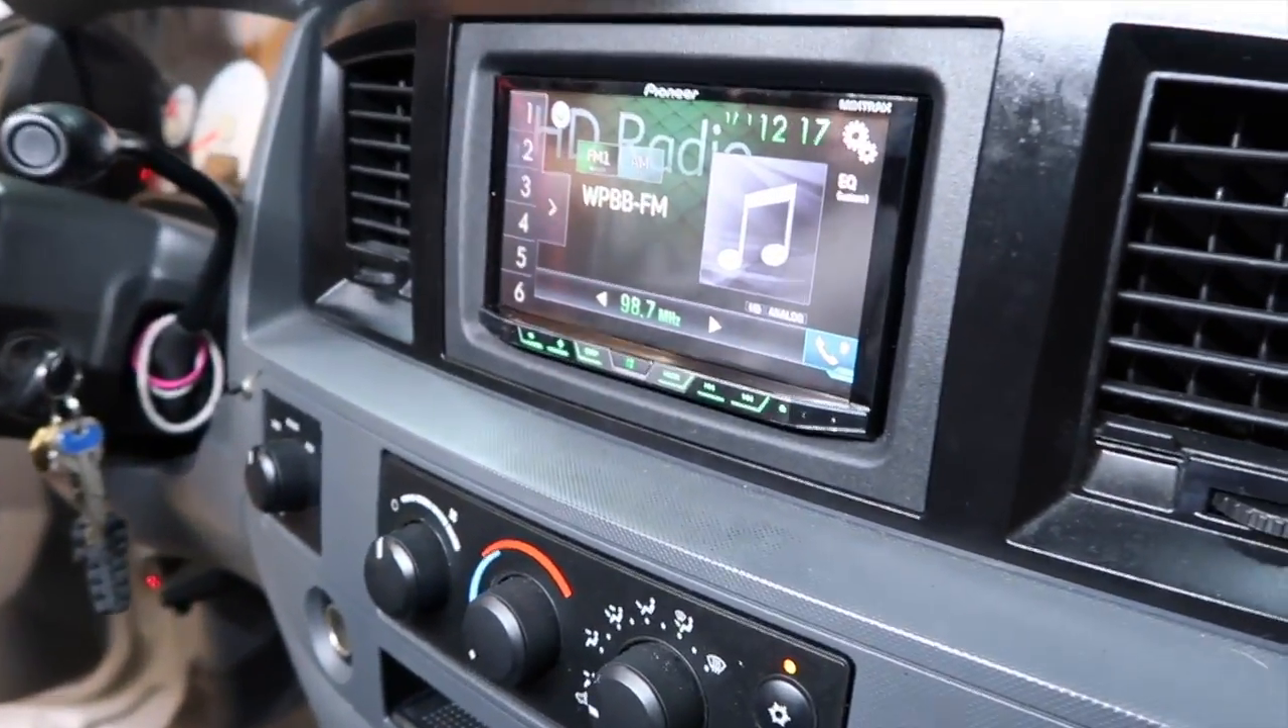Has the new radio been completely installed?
Yes.